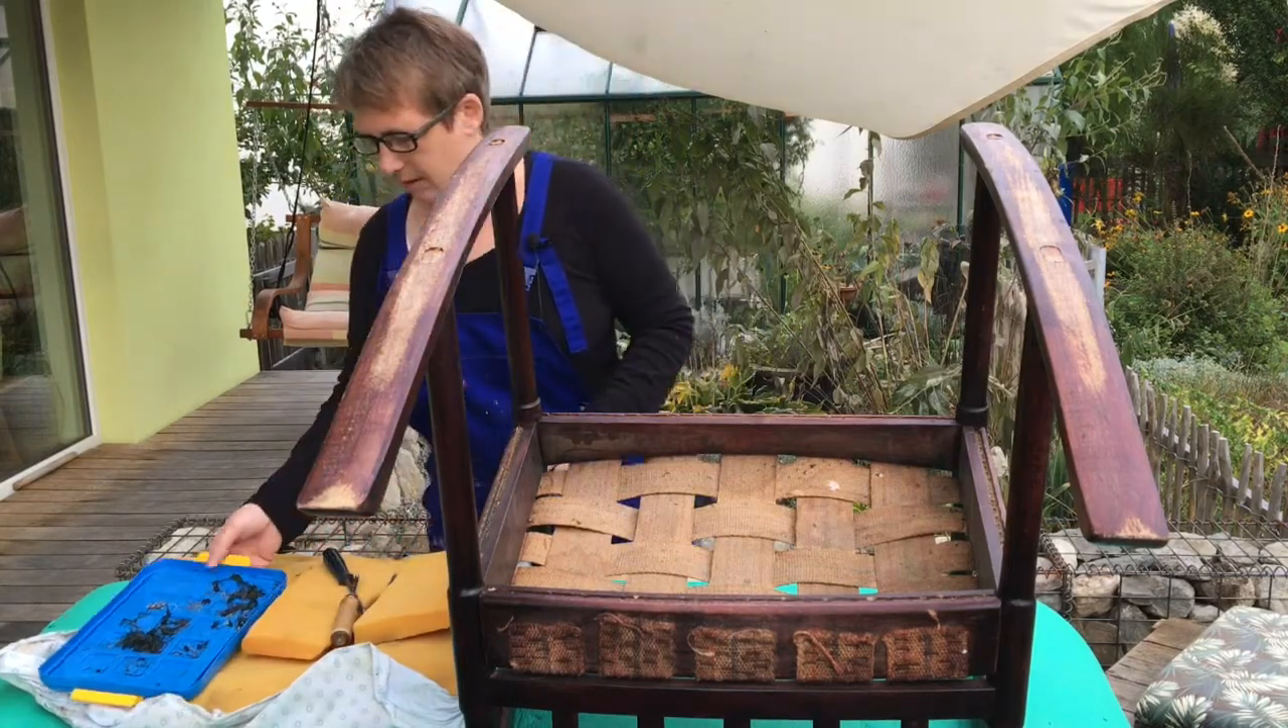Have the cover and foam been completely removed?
Yes.